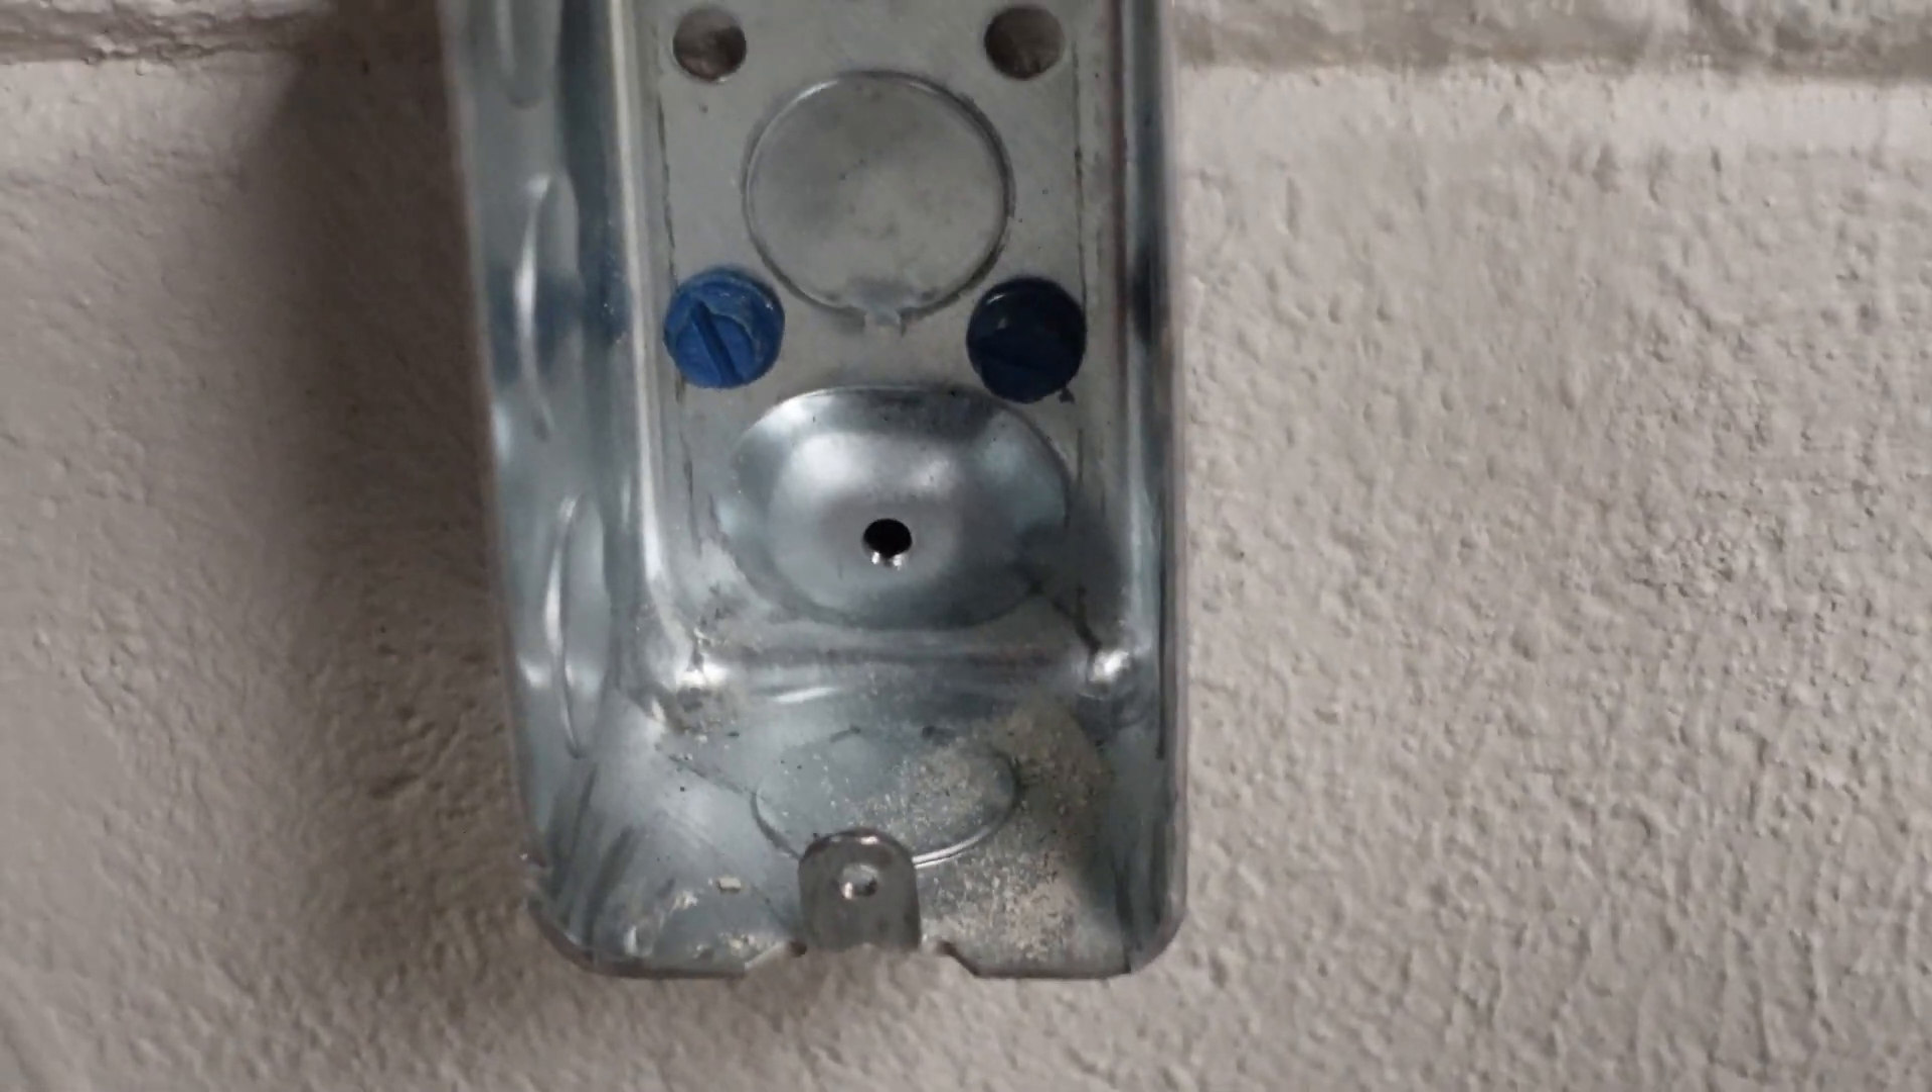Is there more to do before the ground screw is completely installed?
Yes.